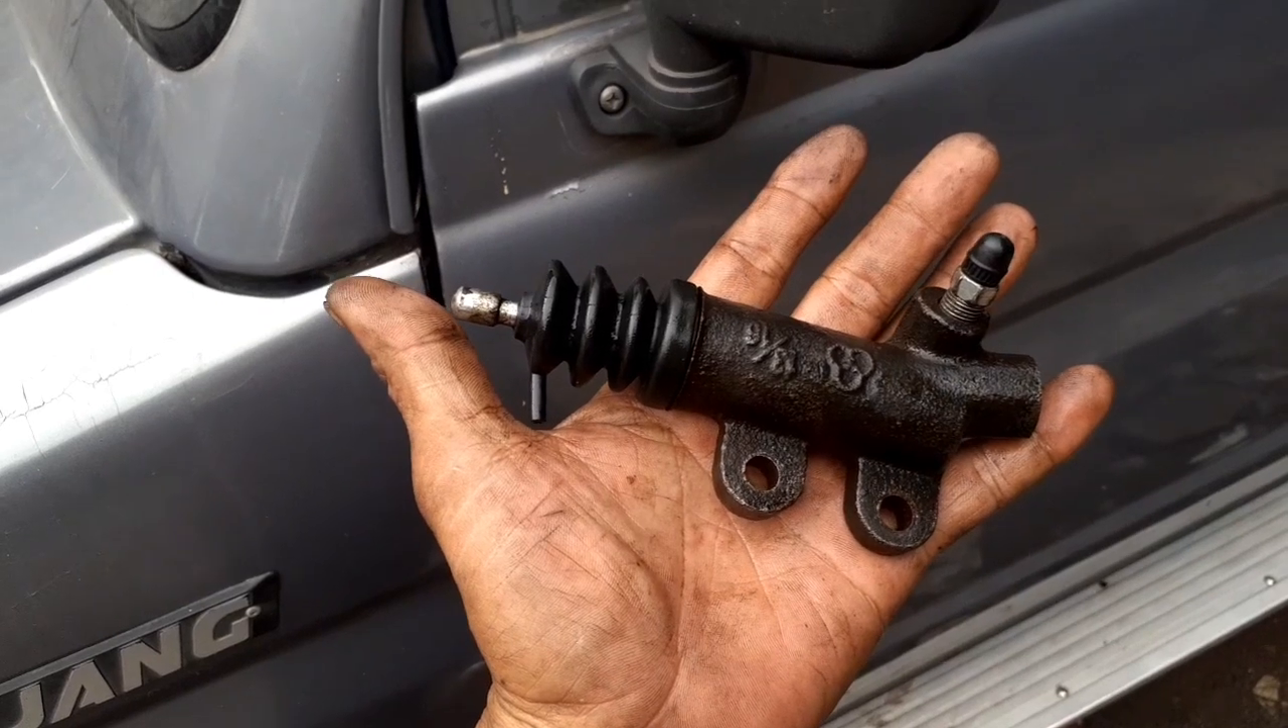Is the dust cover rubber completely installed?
Yes.